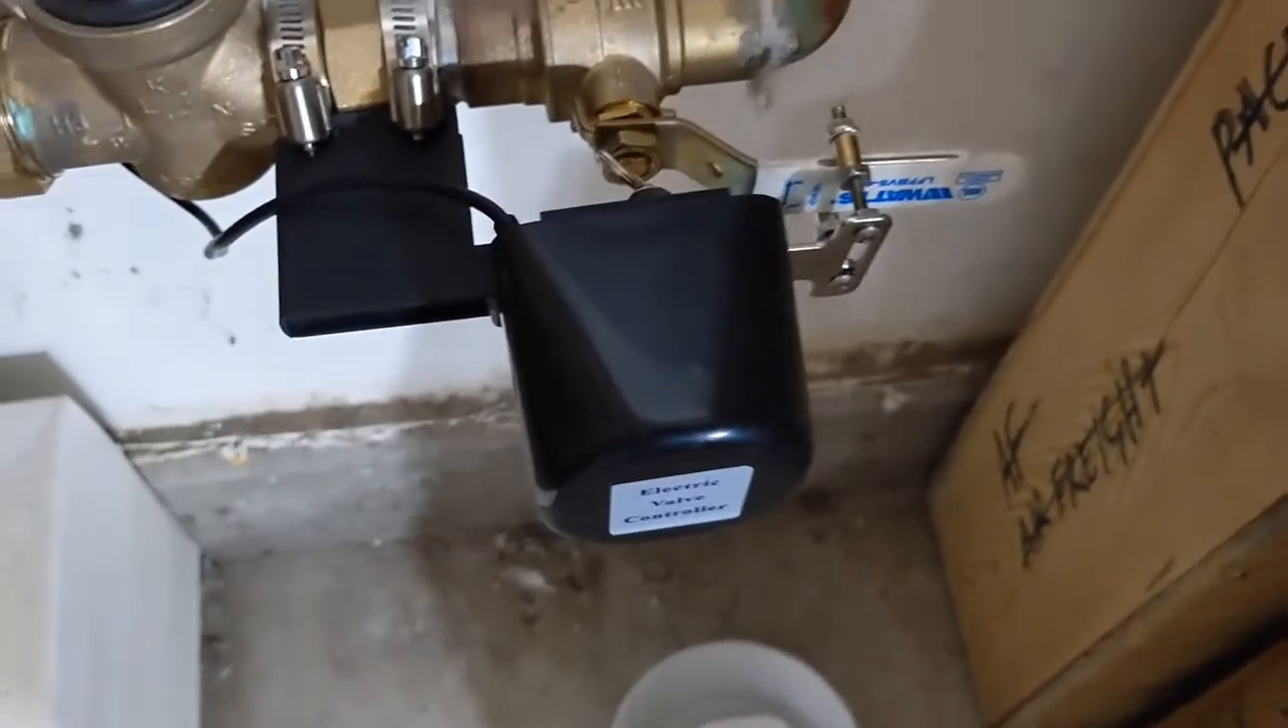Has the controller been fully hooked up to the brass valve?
Yes.